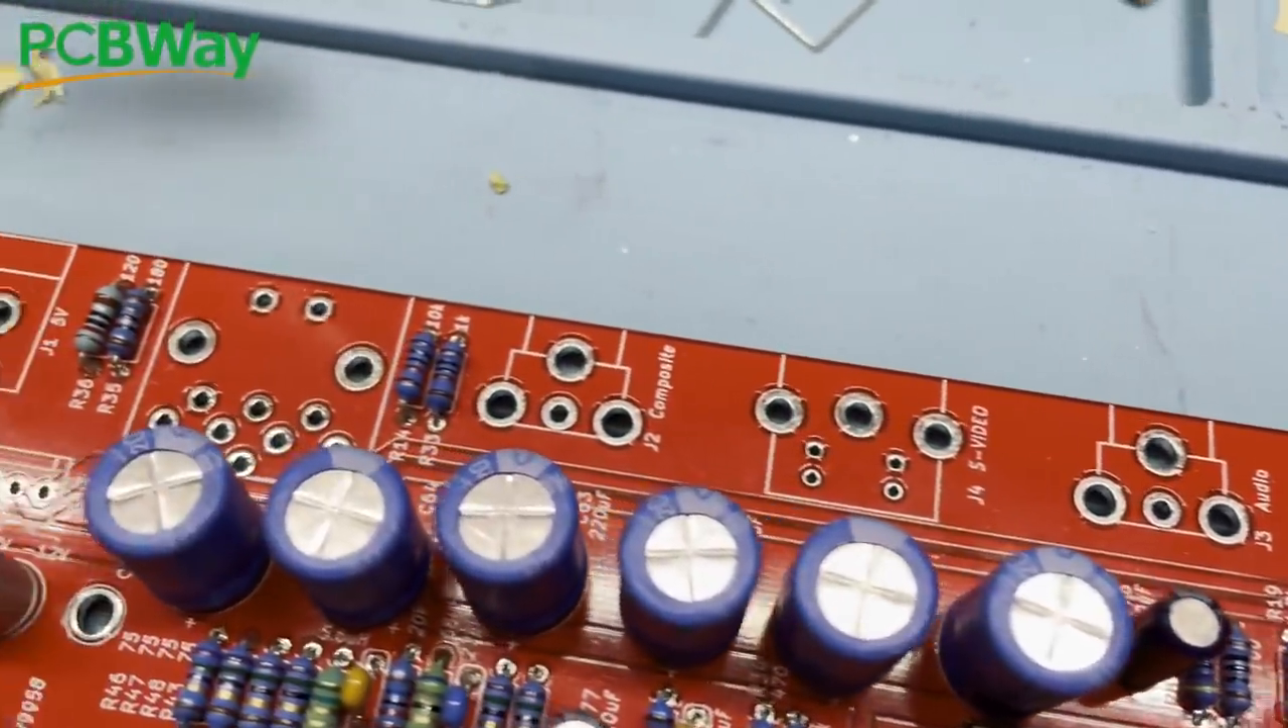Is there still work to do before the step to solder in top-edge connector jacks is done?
Yes.